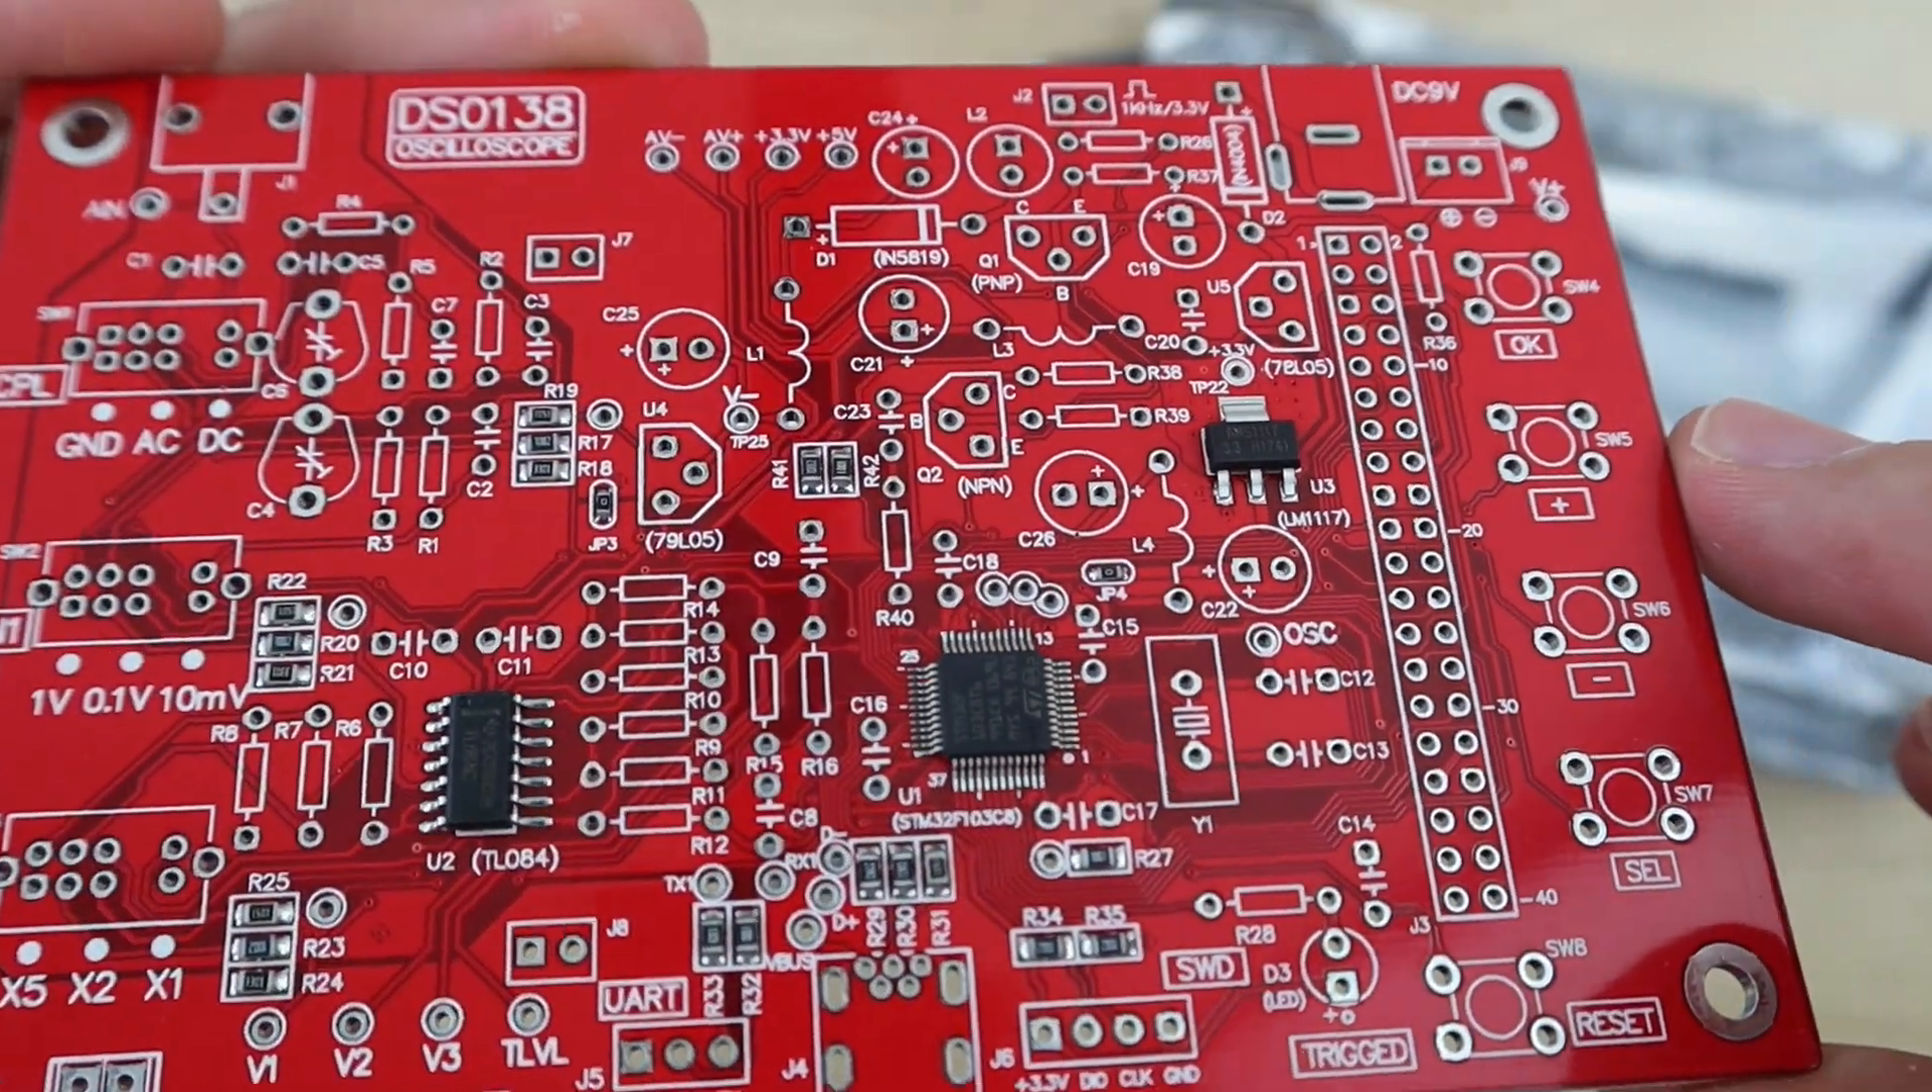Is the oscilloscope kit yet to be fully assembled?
Yes.